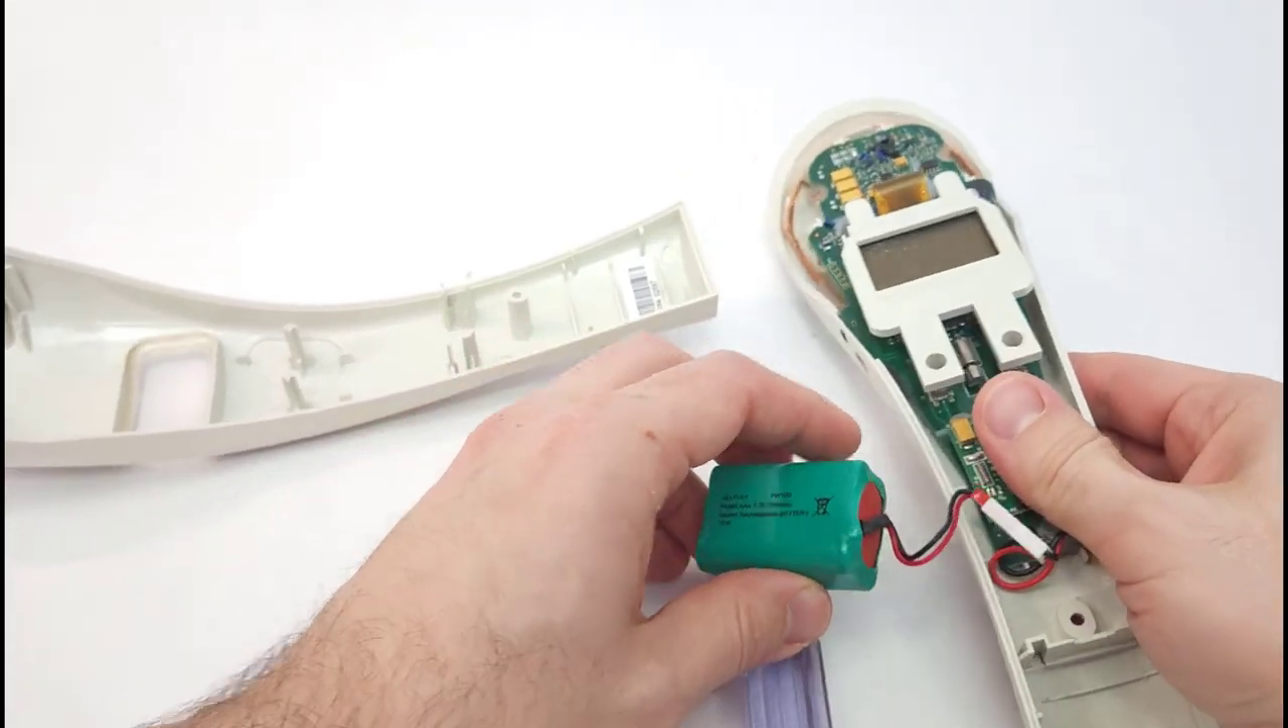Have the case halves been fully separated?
Yes.